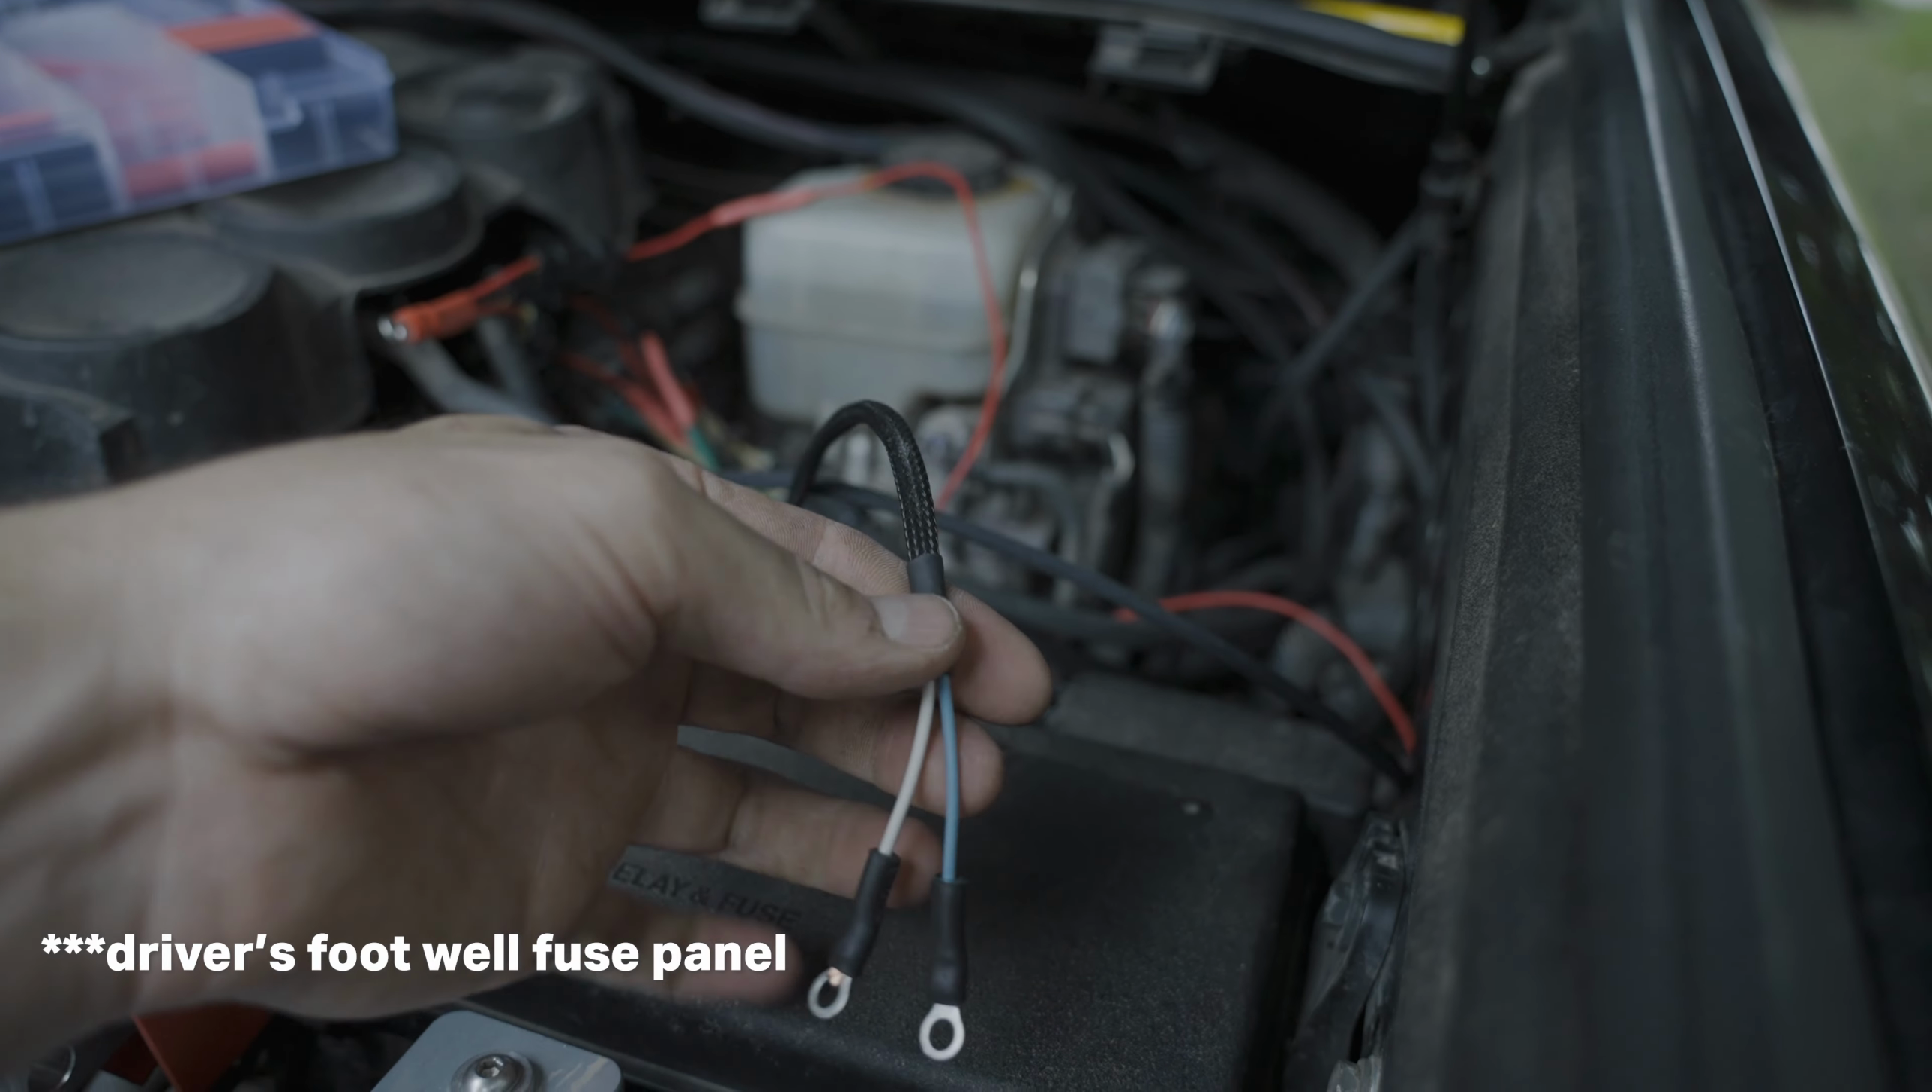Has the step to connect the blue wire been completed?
No.